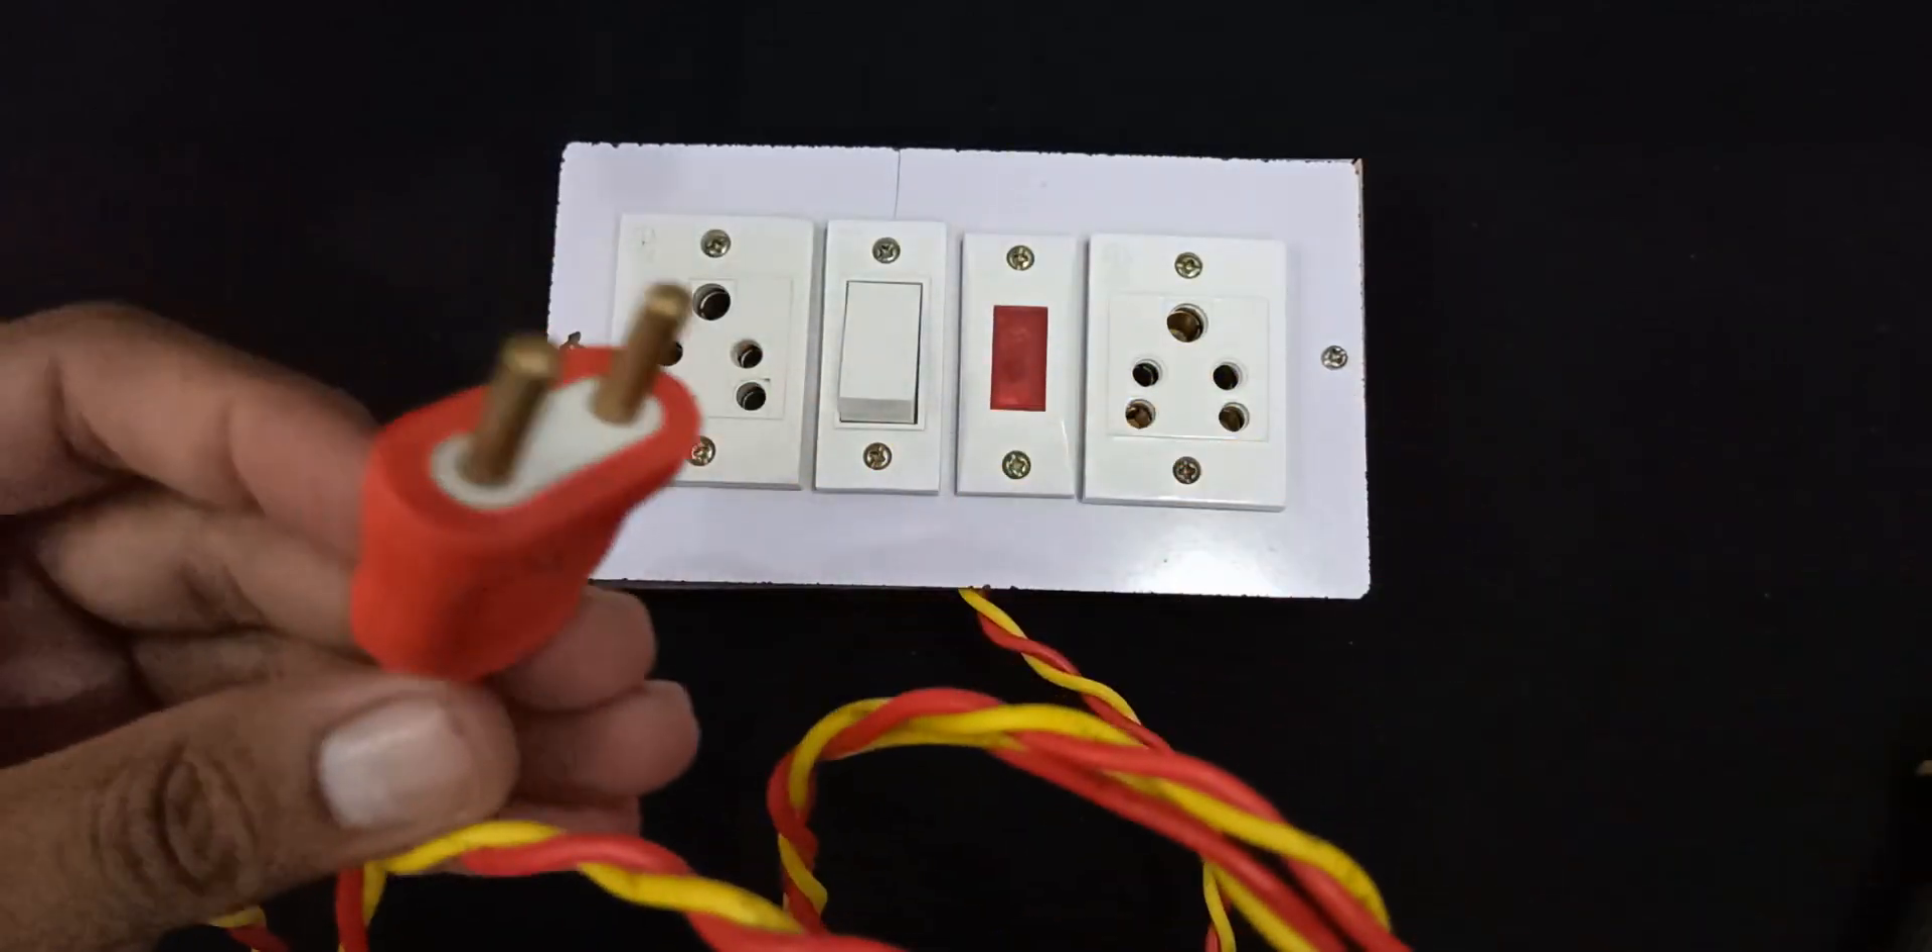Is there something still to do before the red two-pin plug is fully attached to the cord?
No.